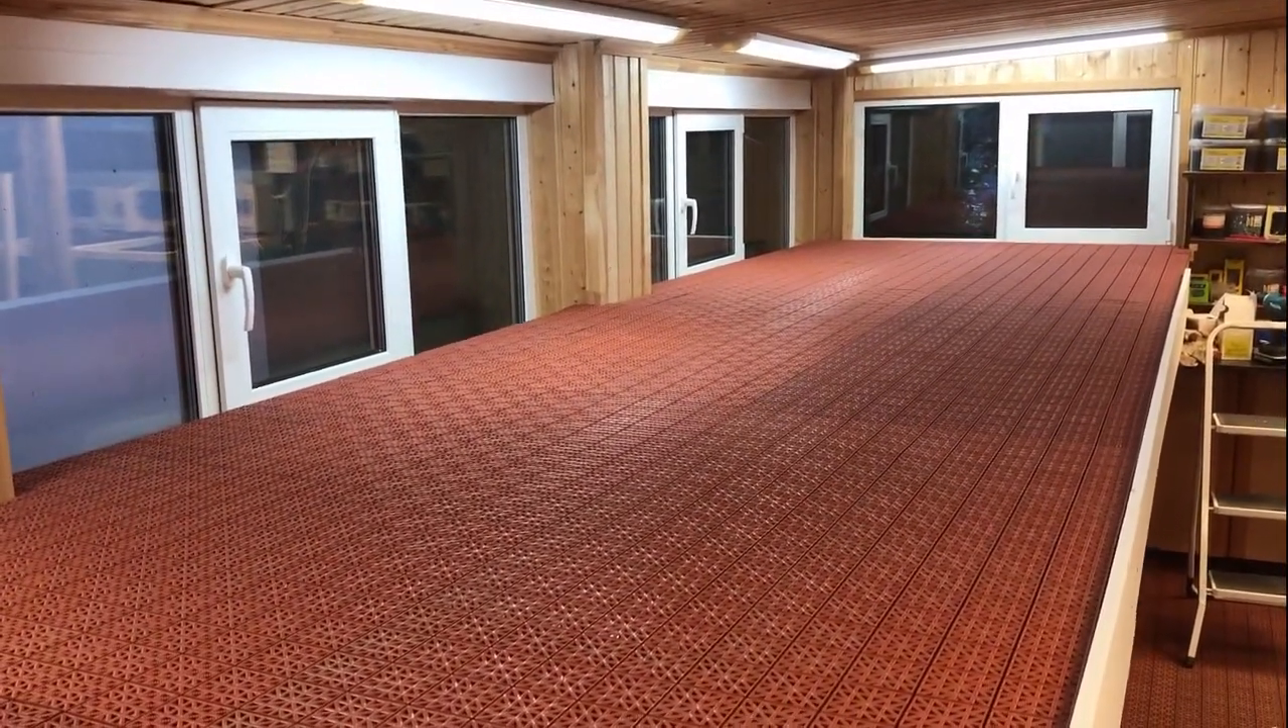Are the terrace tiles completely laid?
Yes.